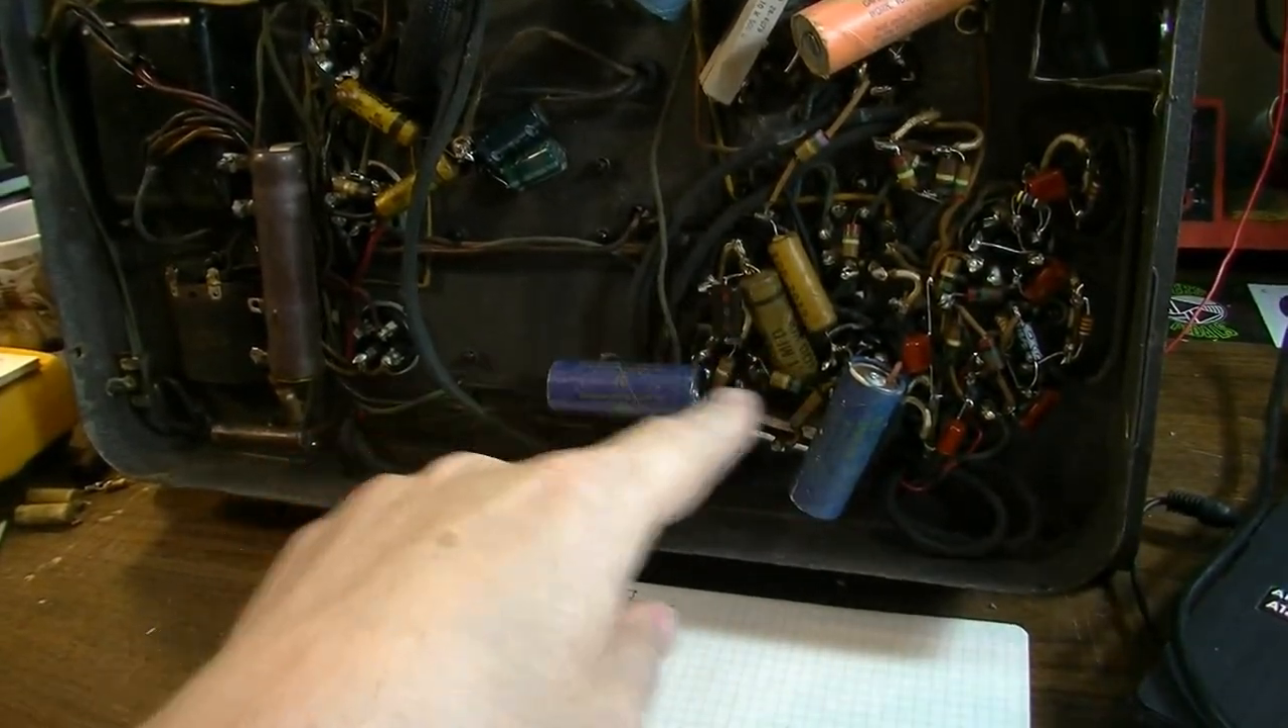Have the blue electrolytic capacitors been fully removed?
No.